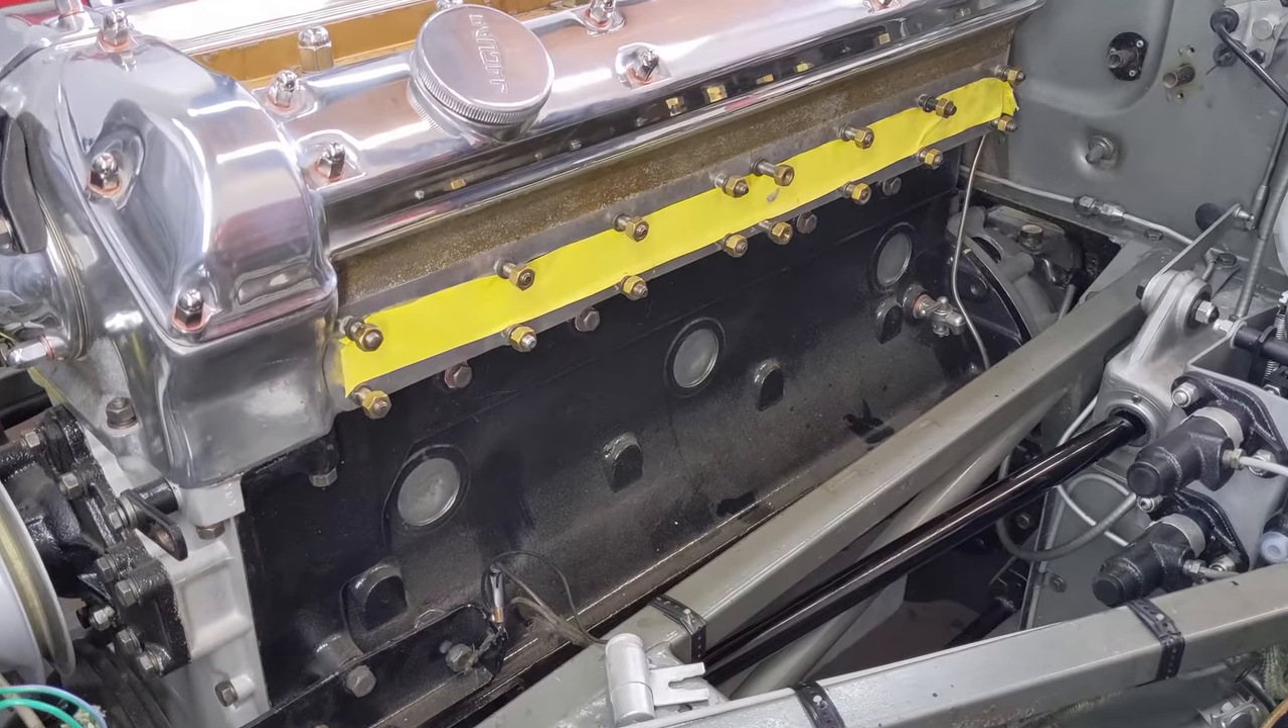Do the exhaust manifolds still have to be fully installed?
Yes.